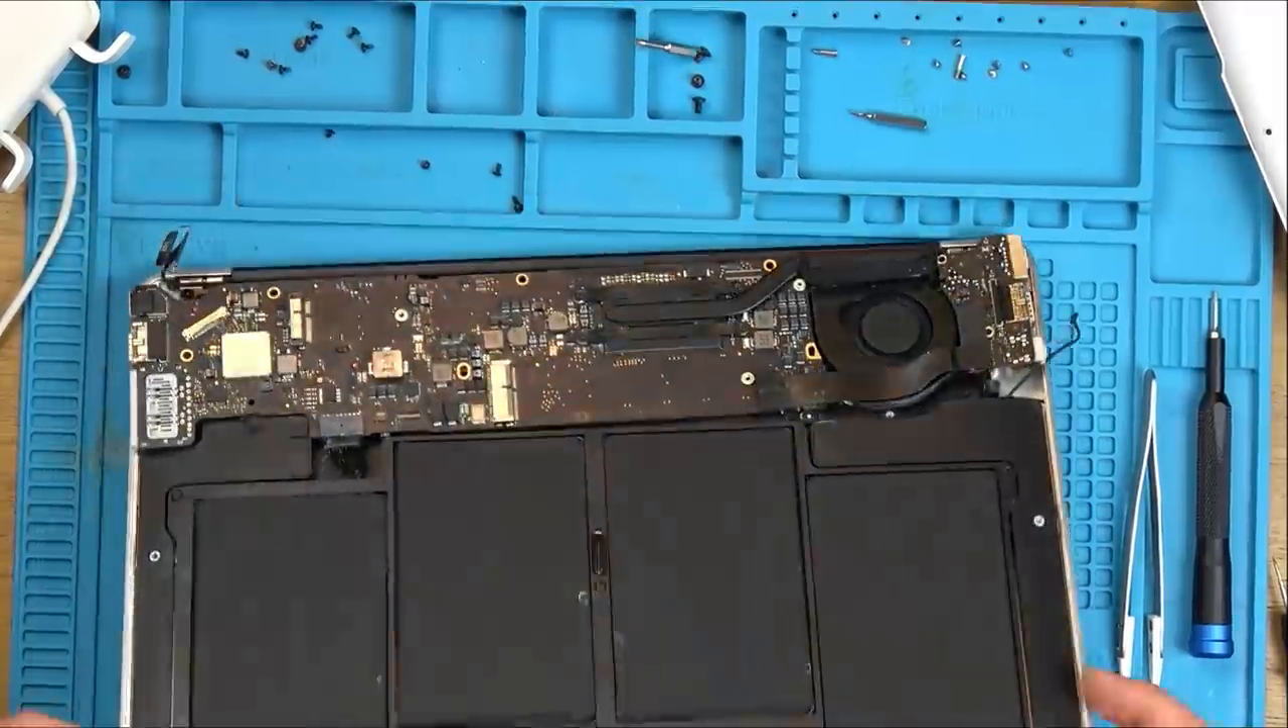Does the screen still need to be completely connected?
Yes.